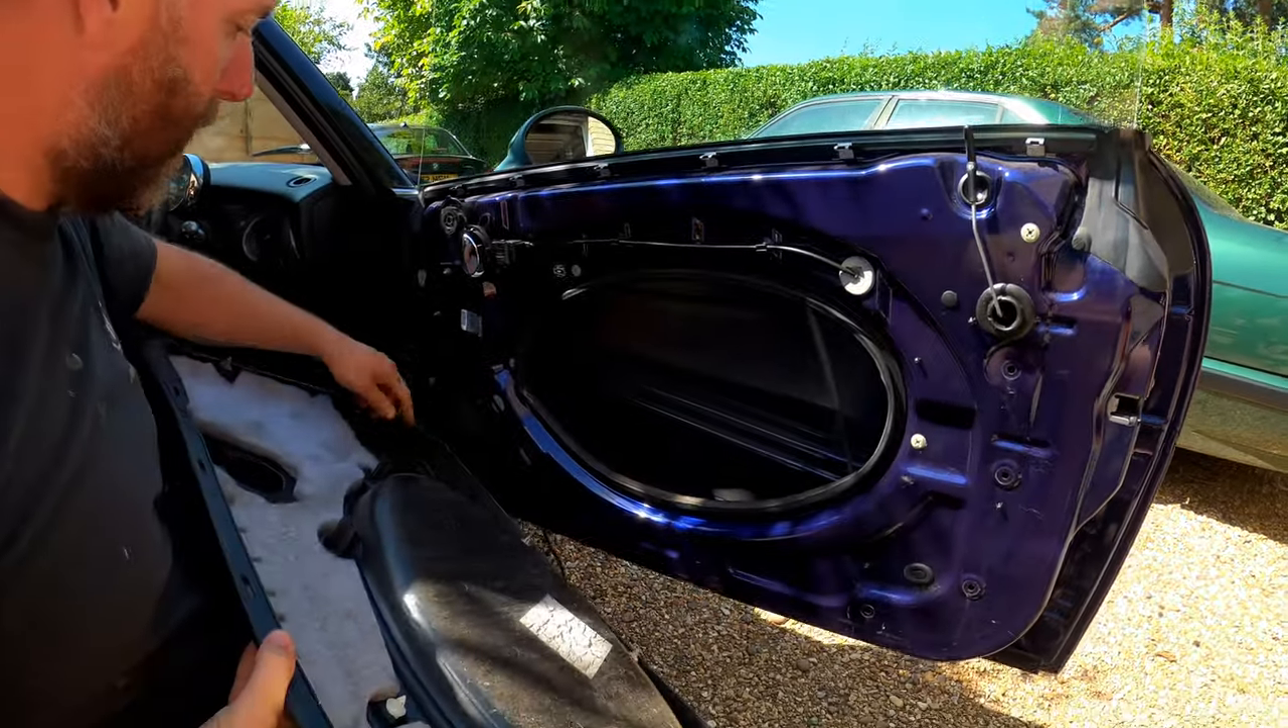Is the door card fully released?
Yes.